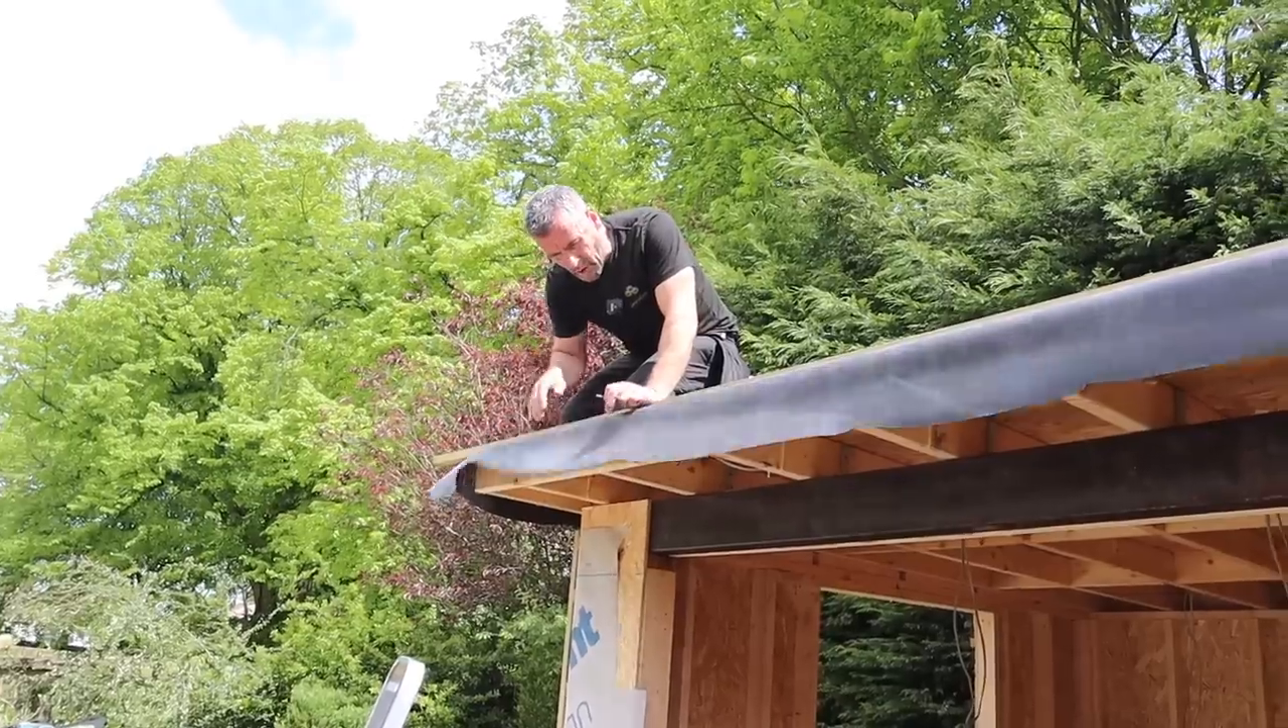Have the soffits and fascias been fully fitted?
No.